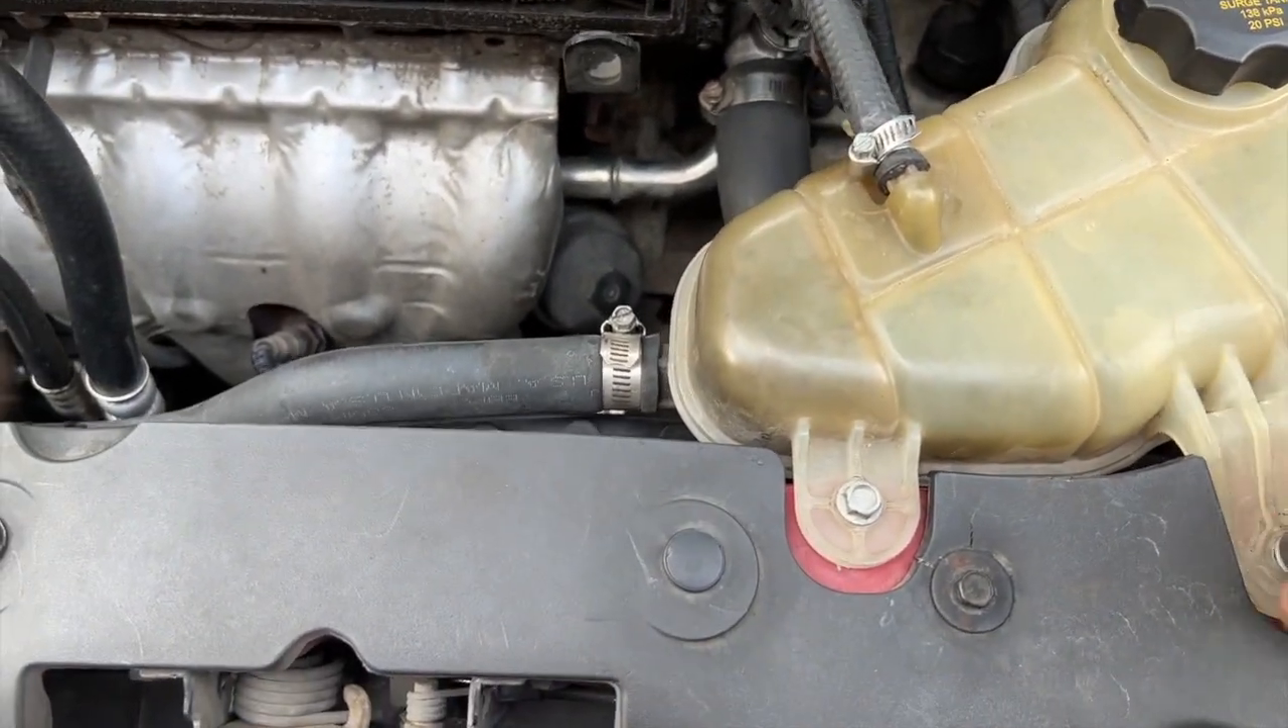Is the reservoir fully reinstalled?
Yes.